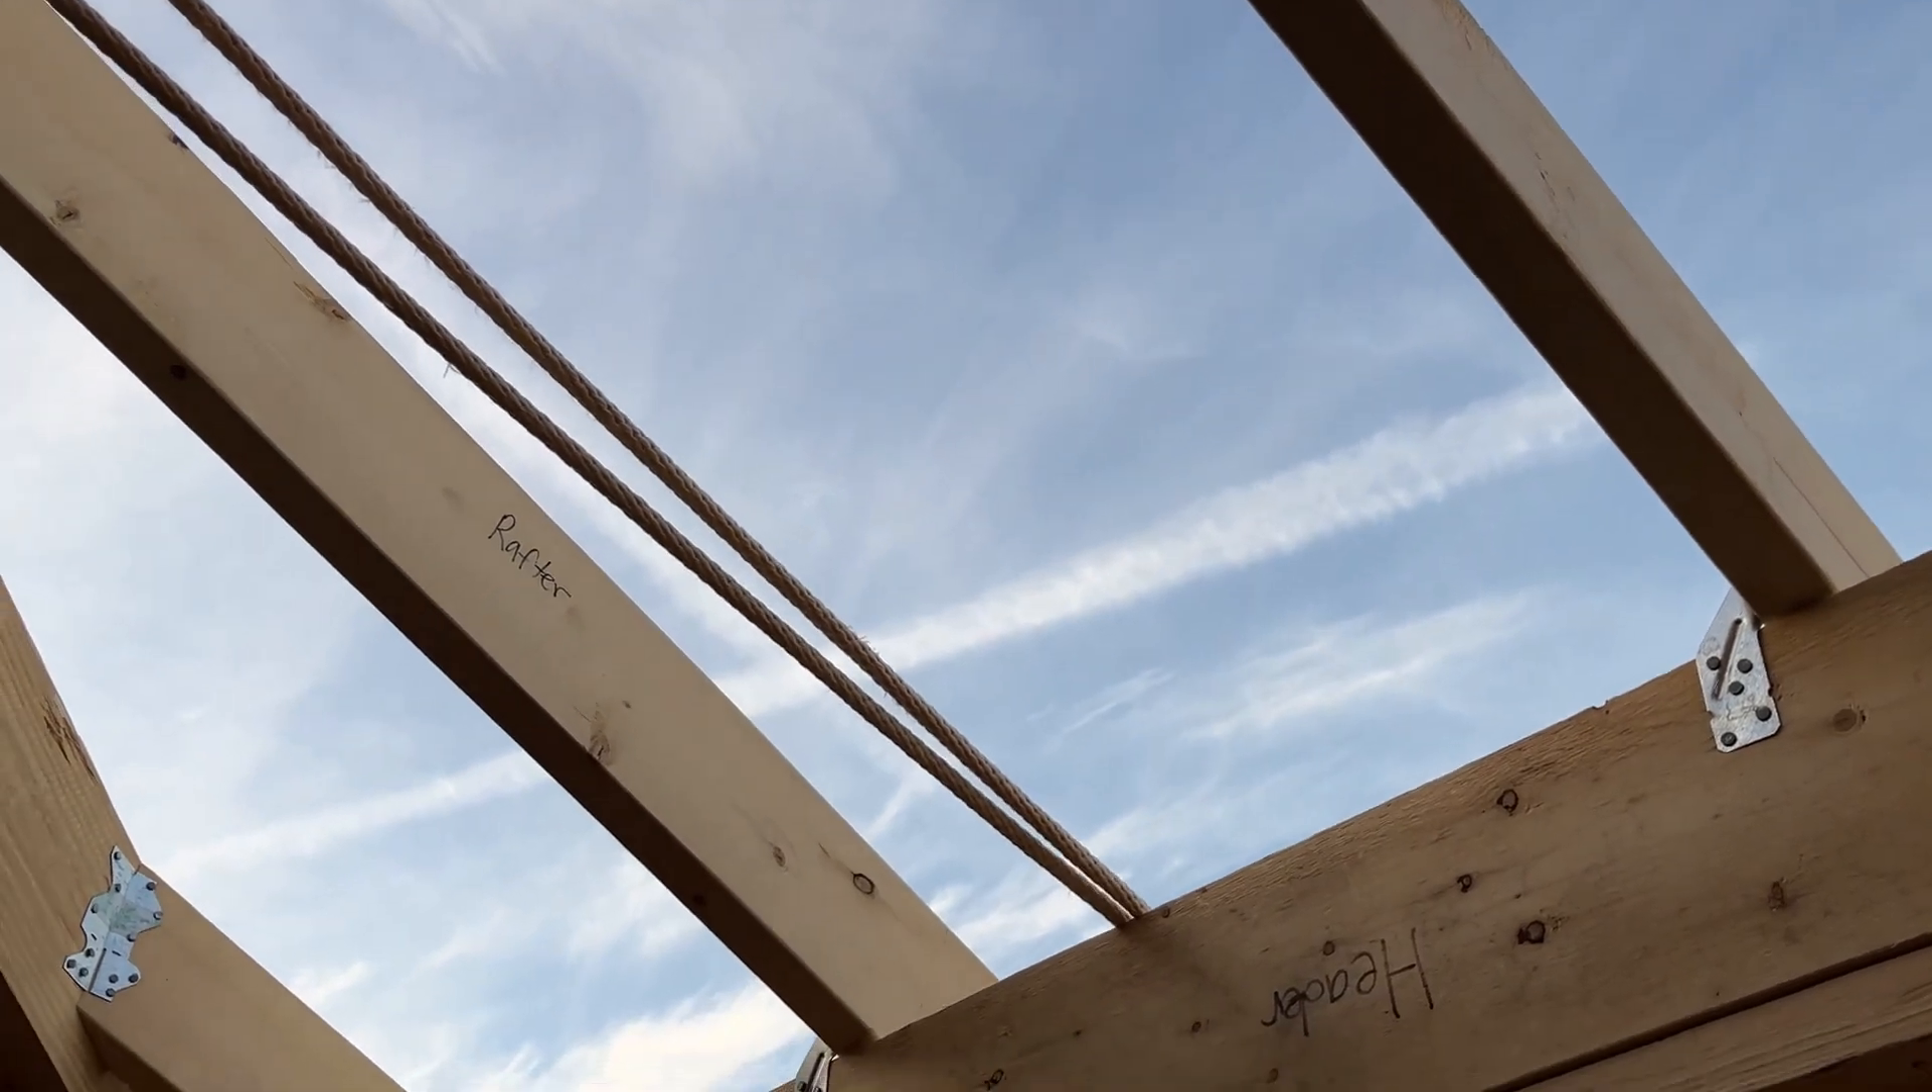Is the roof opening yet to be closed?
Yes.